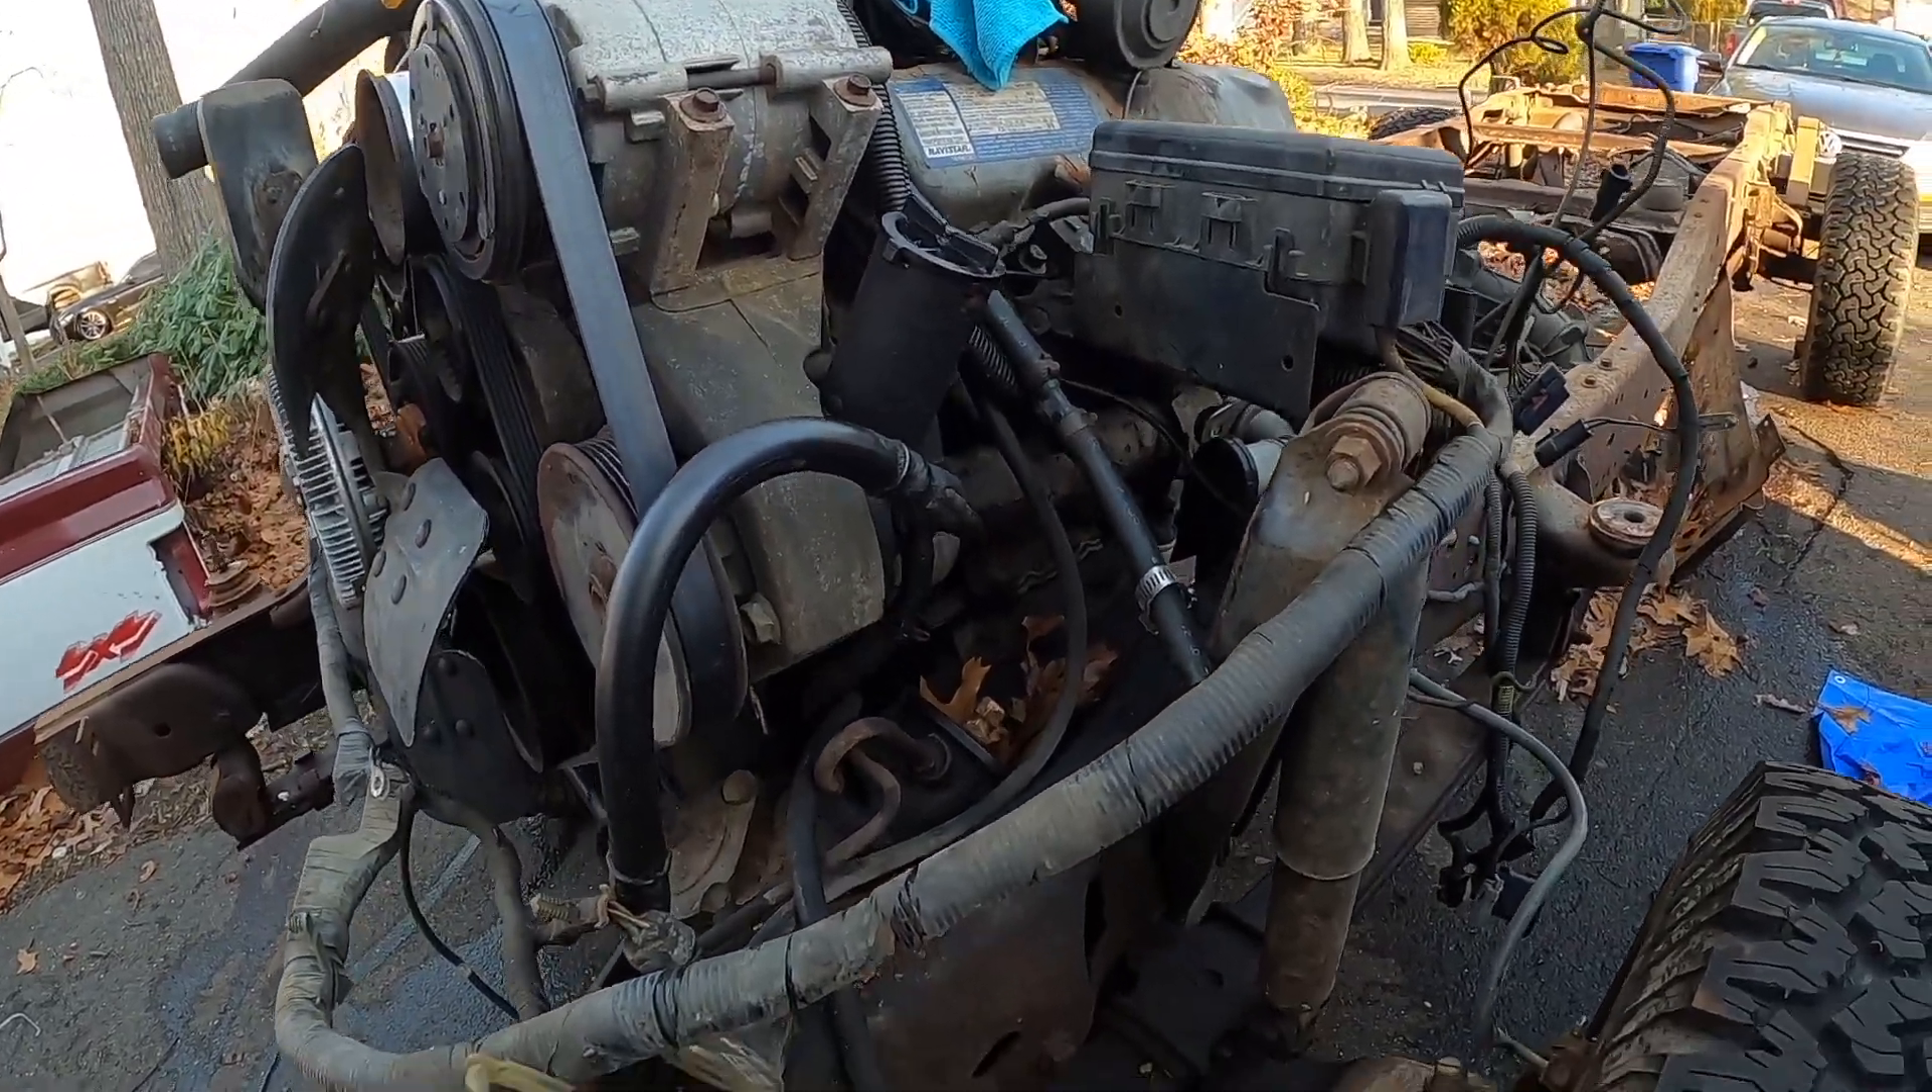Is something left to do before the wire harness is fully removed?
Yes.